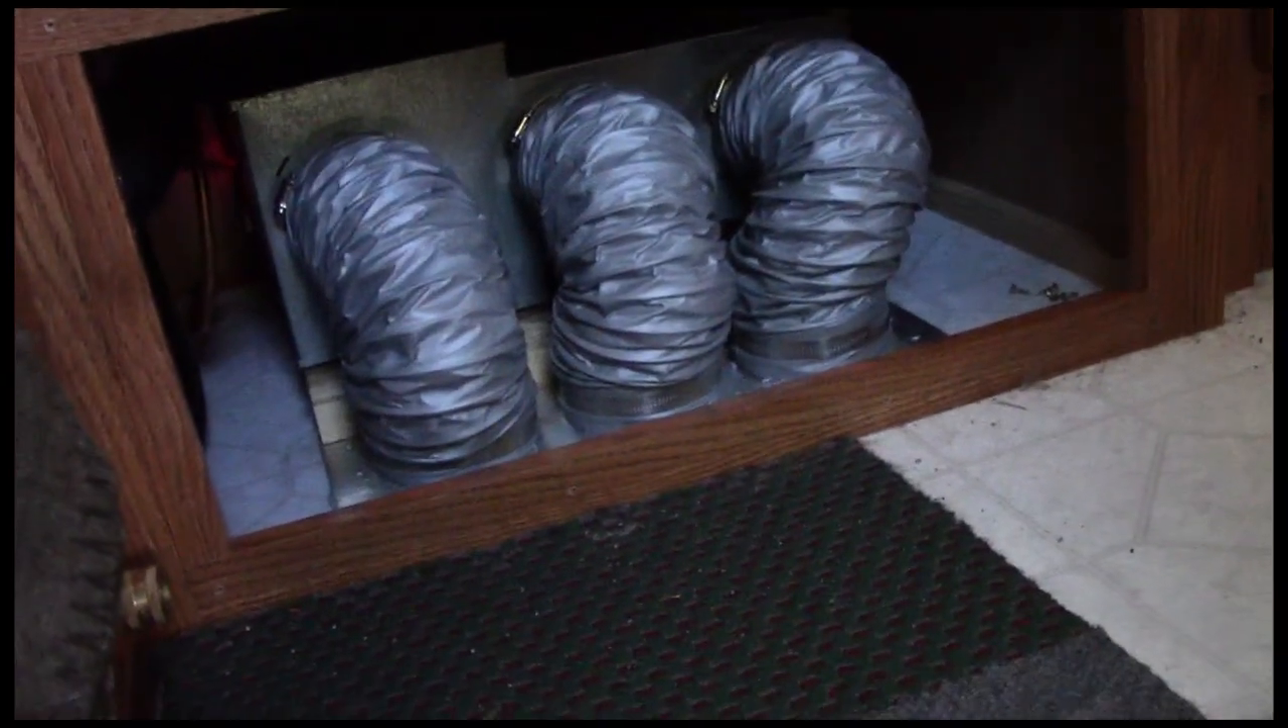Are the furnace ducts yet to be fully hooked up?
No.